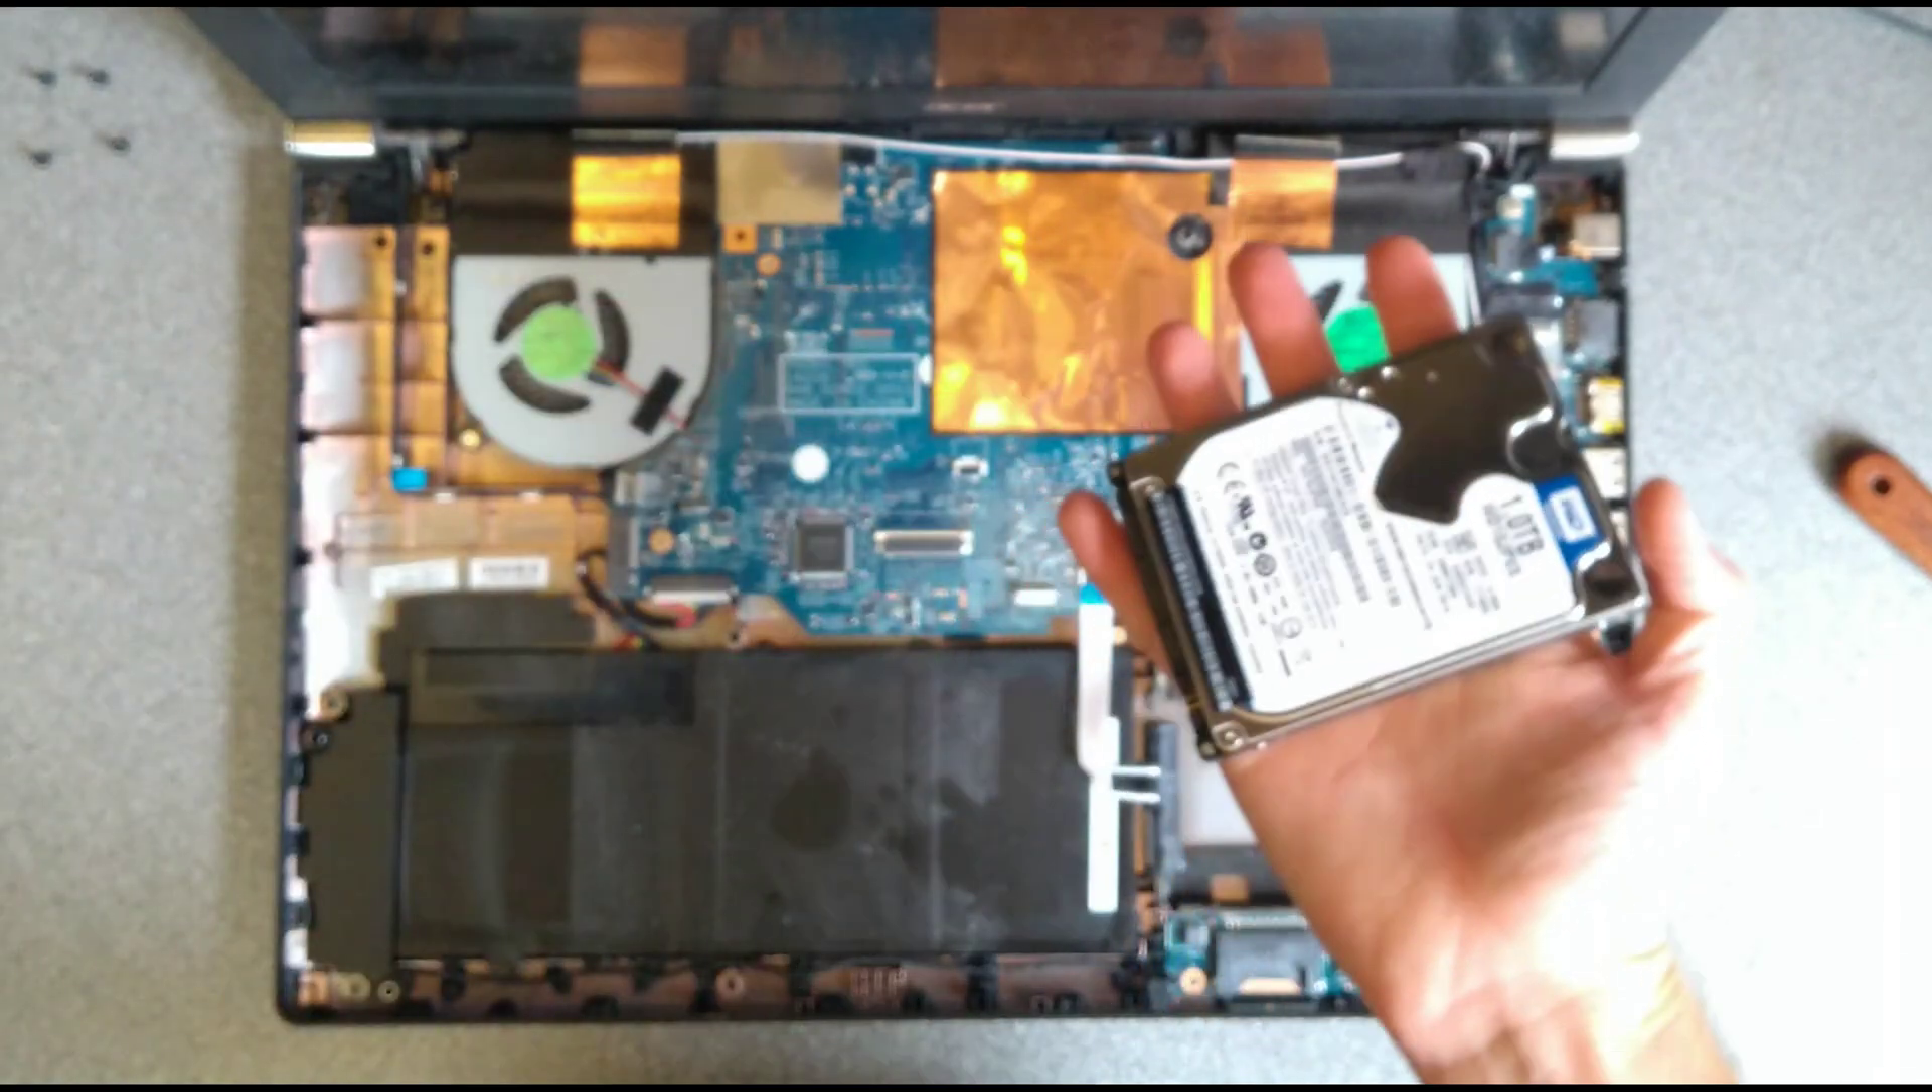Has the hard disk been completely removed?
Yes.